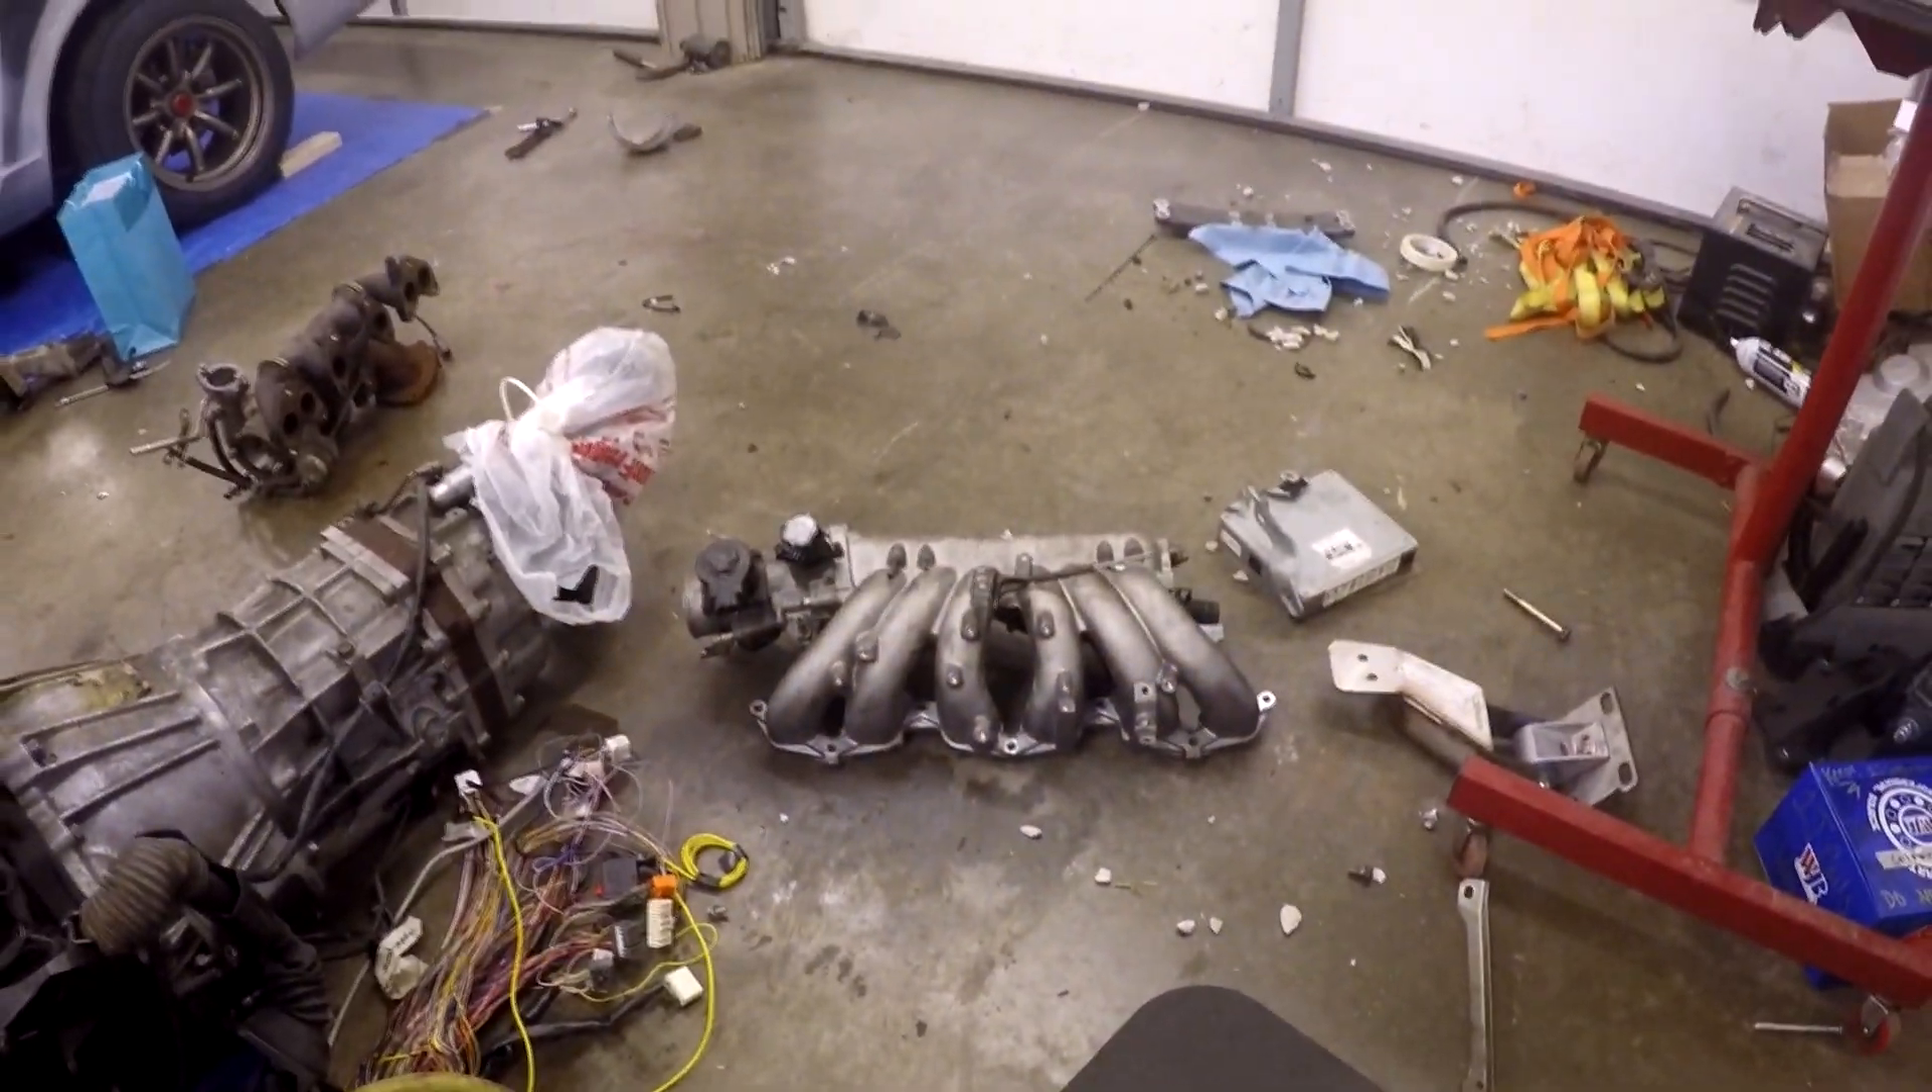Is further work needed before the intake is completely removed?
No.